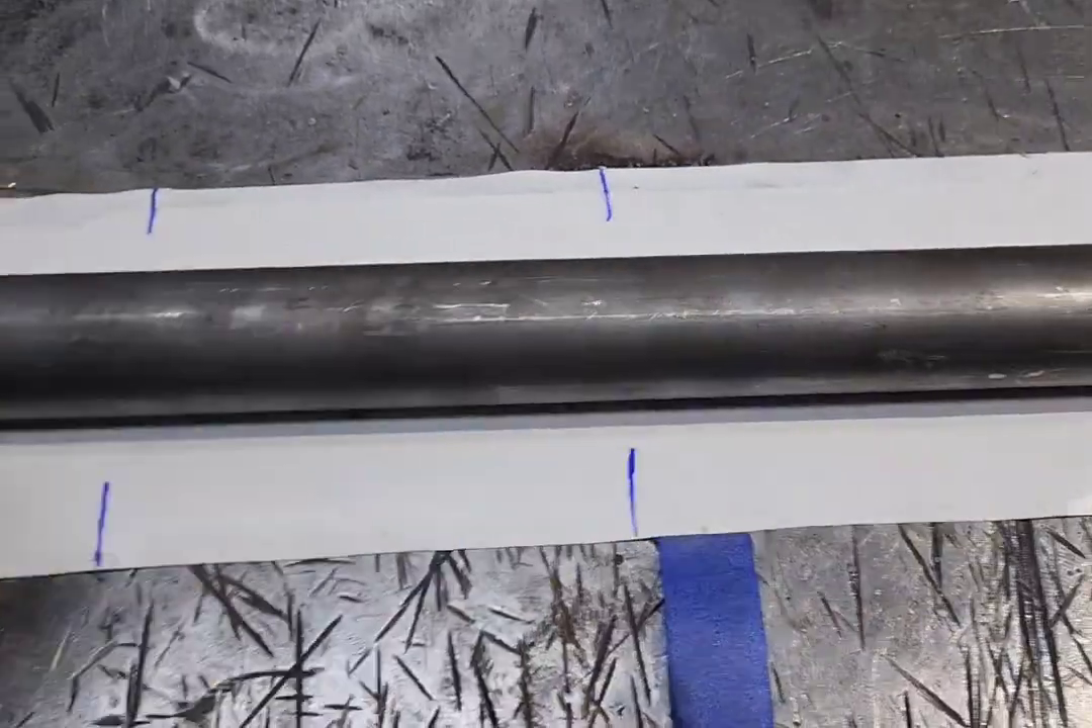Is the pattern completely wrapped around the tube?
No.